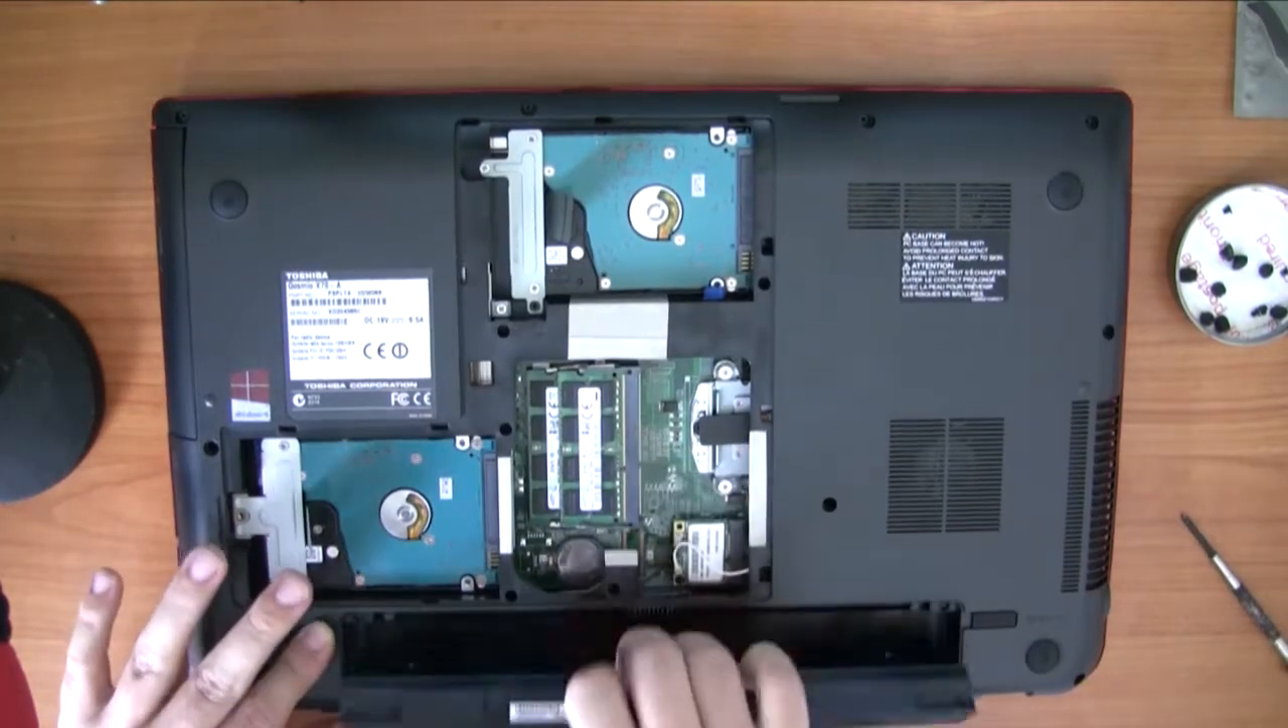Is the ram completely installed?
Yes.